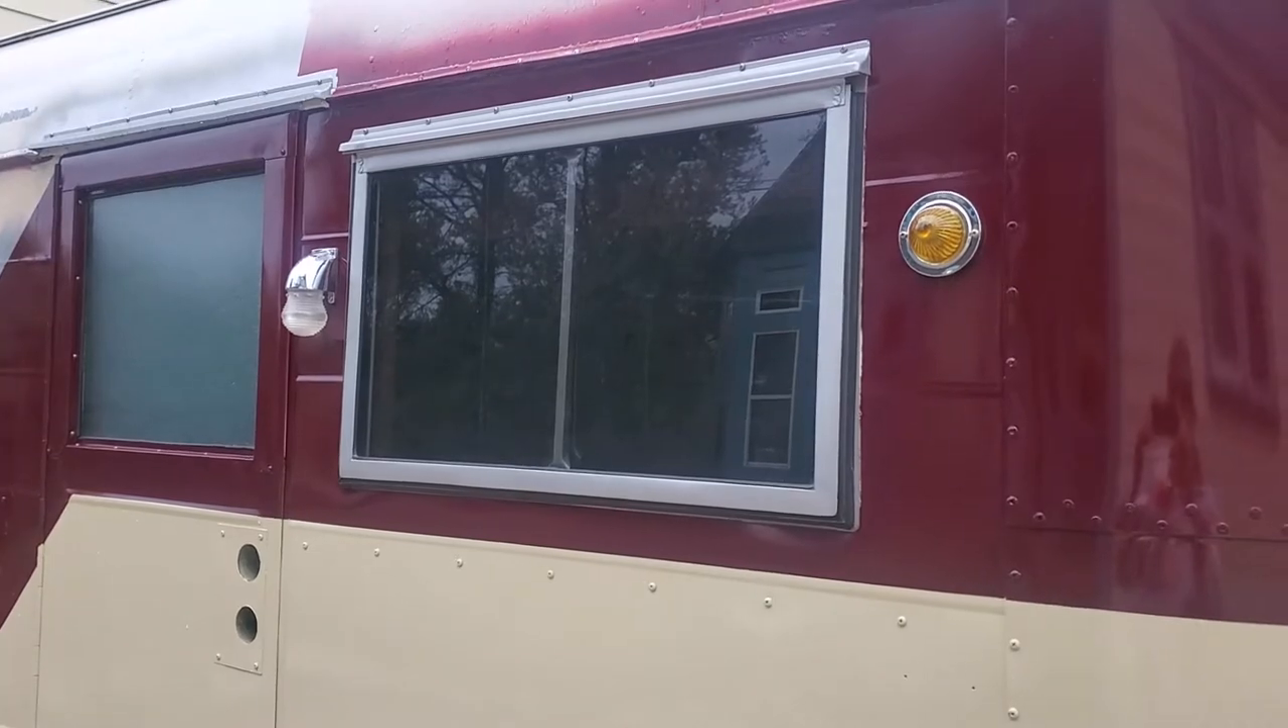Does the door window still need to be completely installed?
No.